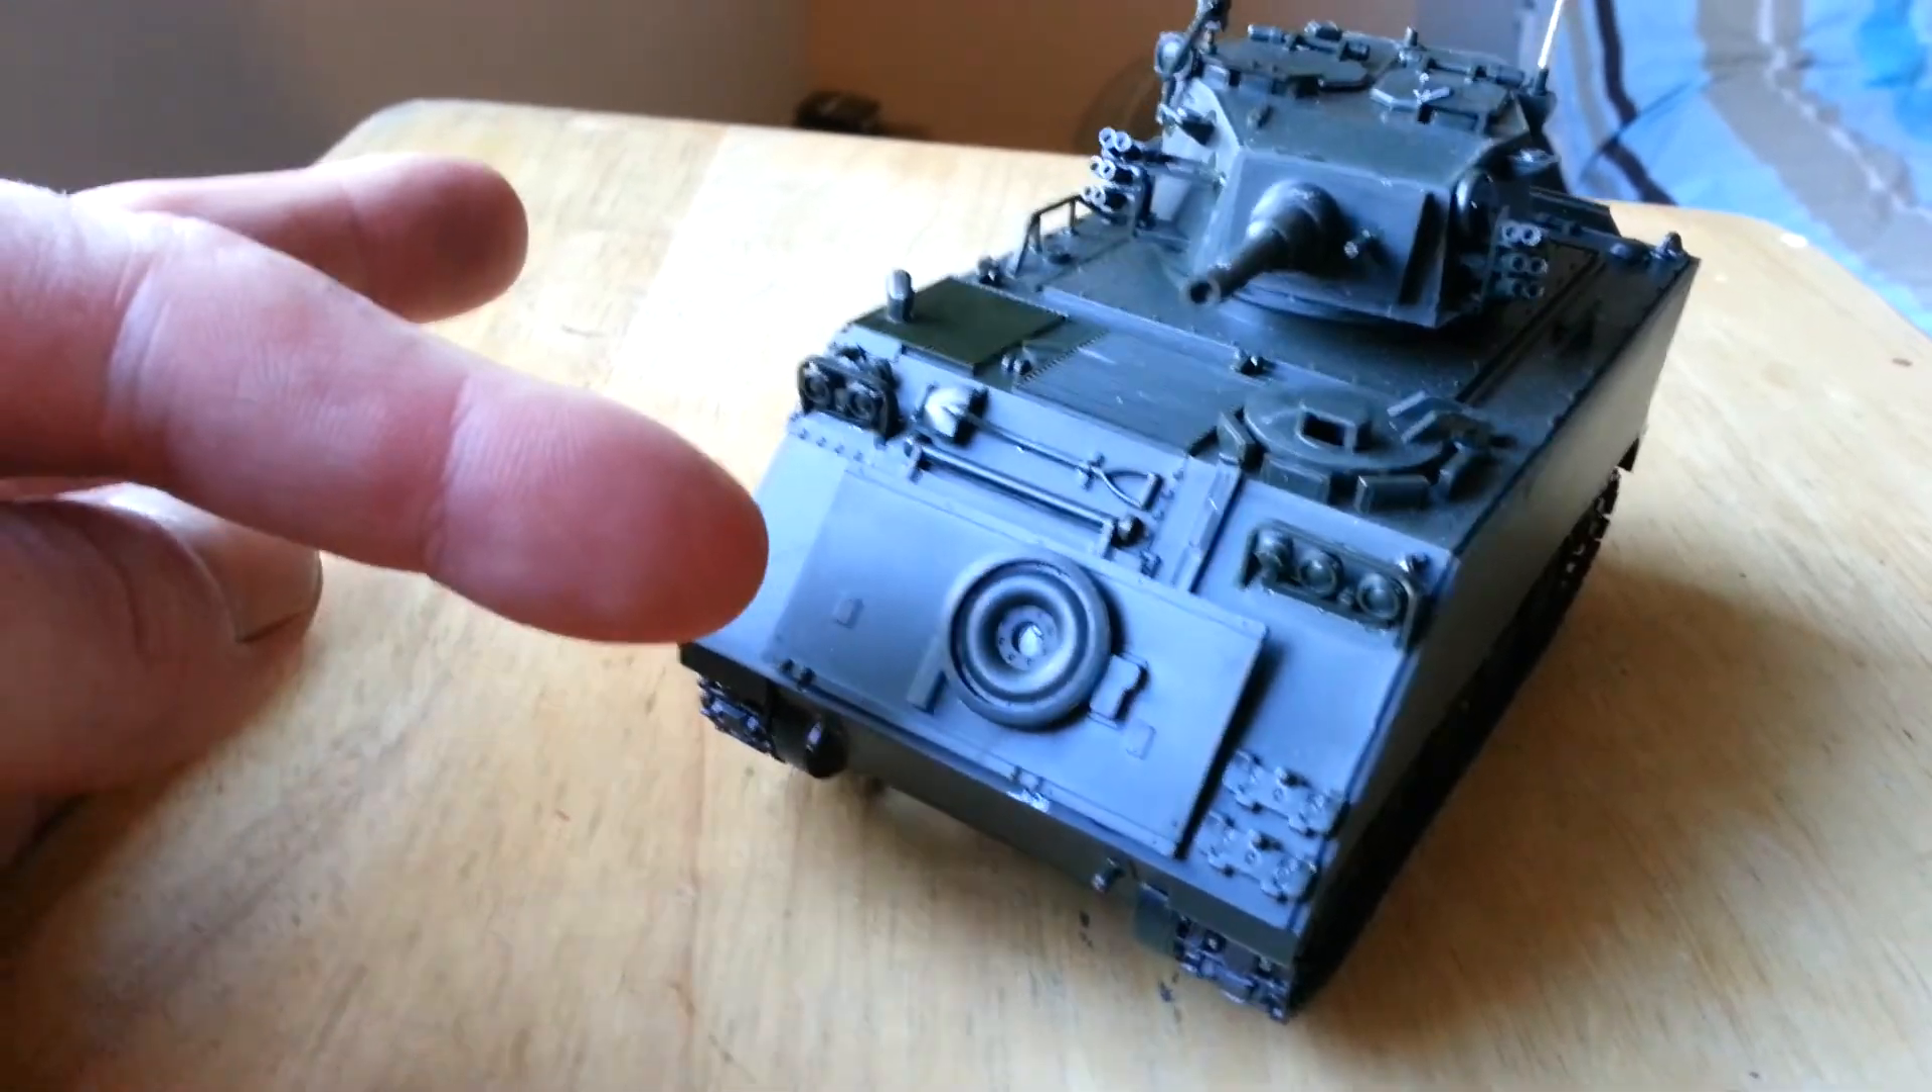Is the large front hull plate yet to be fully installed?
No.